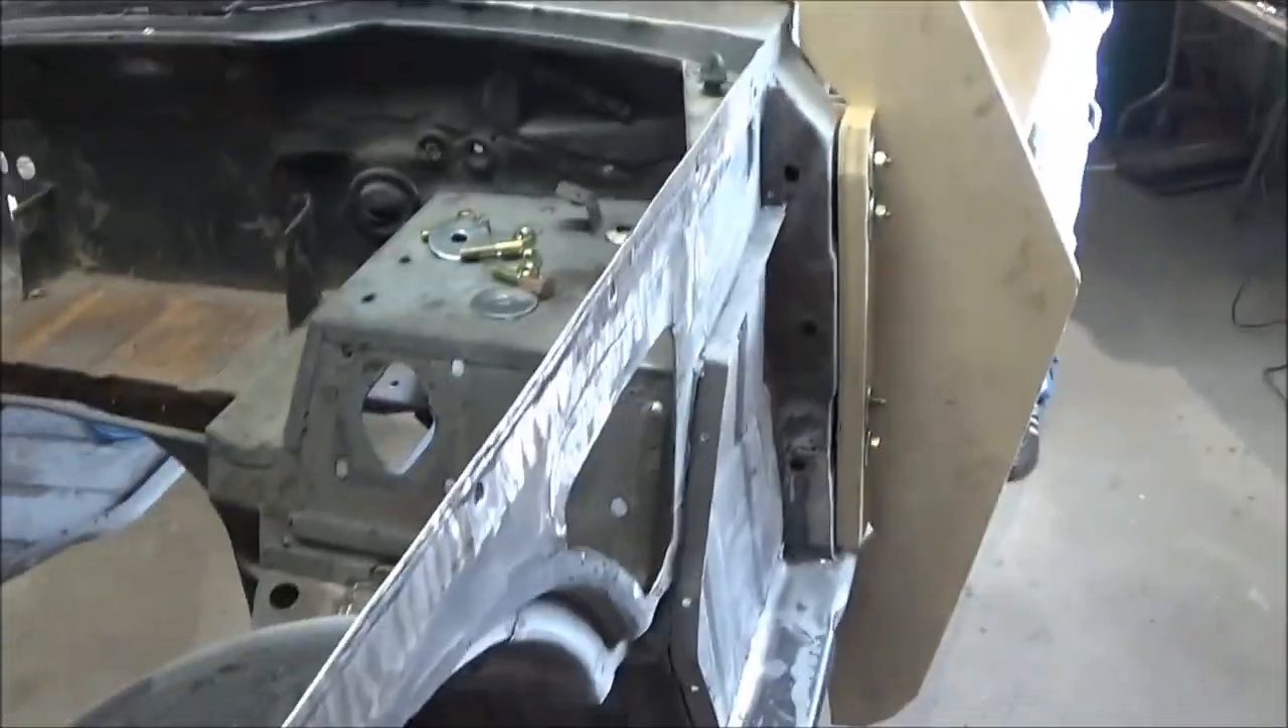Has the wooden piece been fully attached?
Yes.